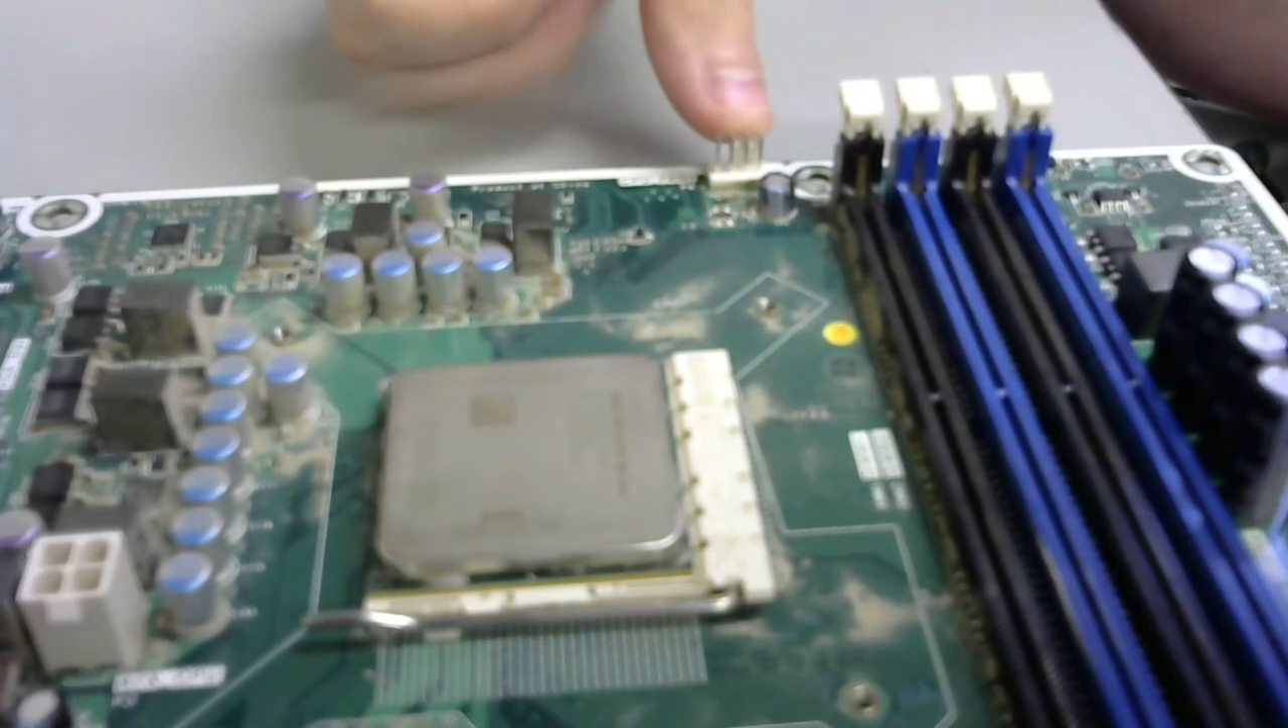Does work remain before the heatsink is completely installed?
Yes.